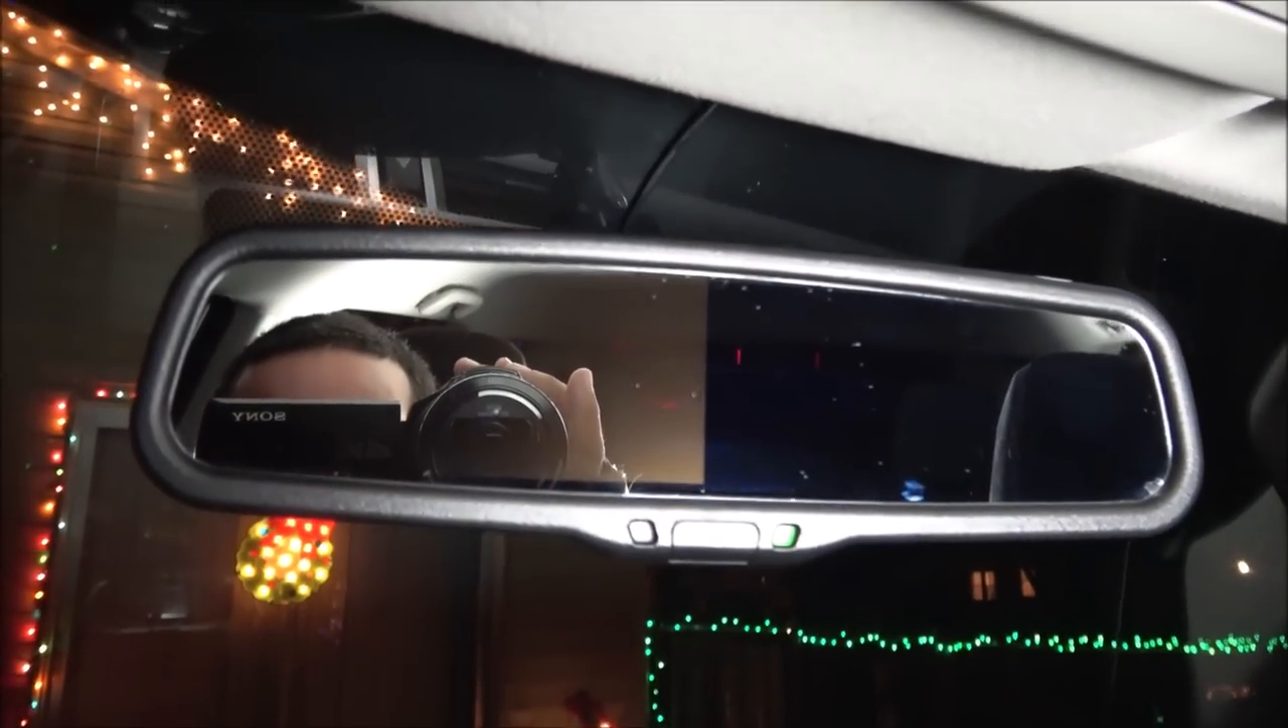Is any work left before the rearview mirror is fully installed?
No.